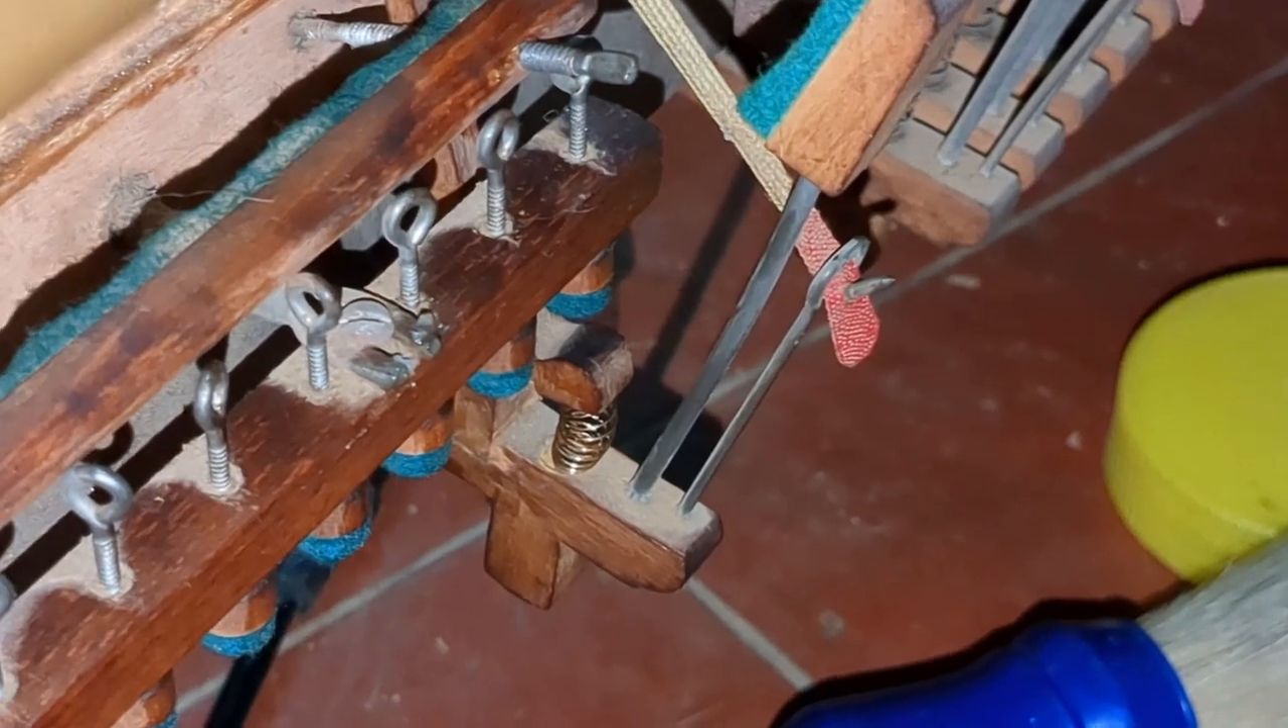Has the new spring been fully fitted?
Yes.